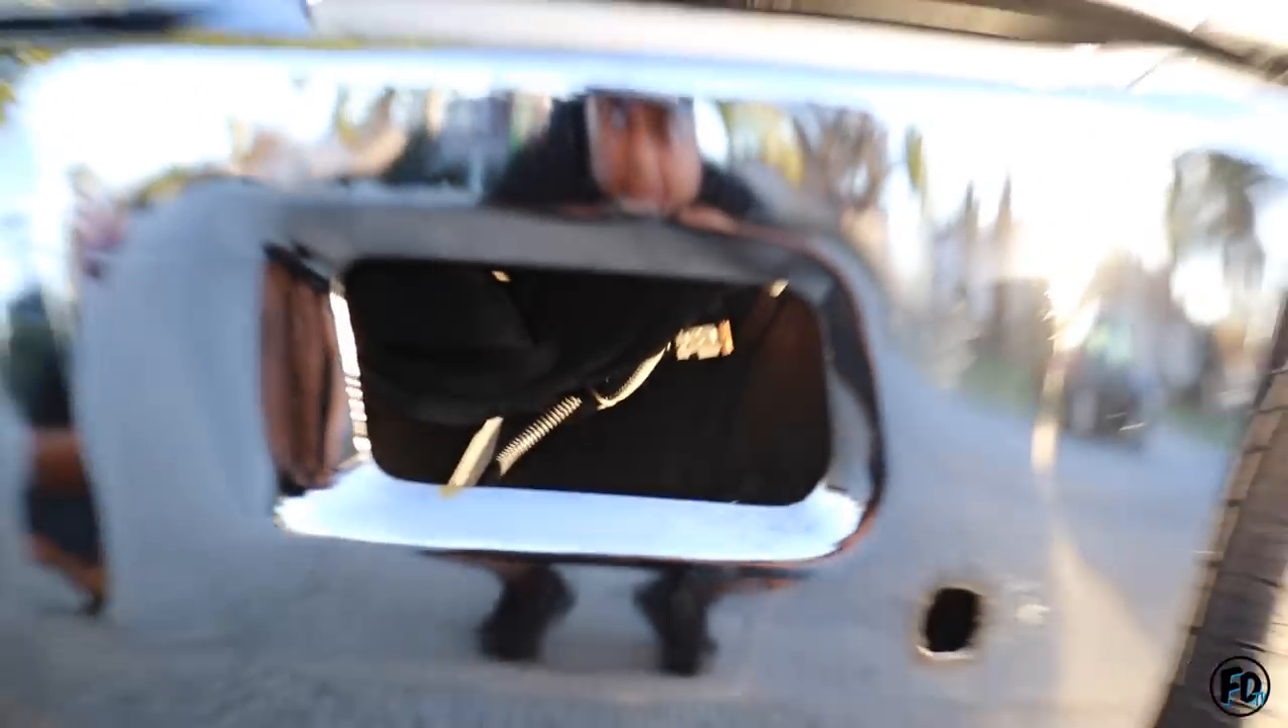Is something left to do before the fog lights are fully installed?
Yes.